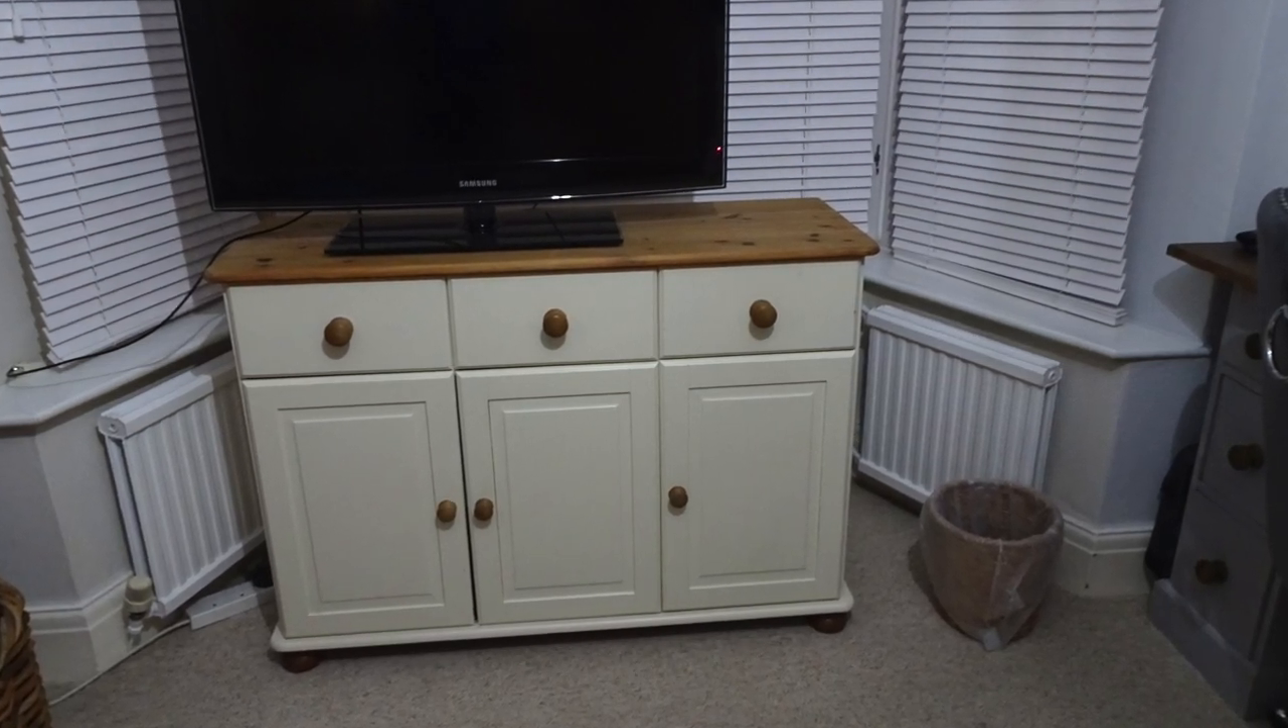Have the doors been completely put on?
Yes.